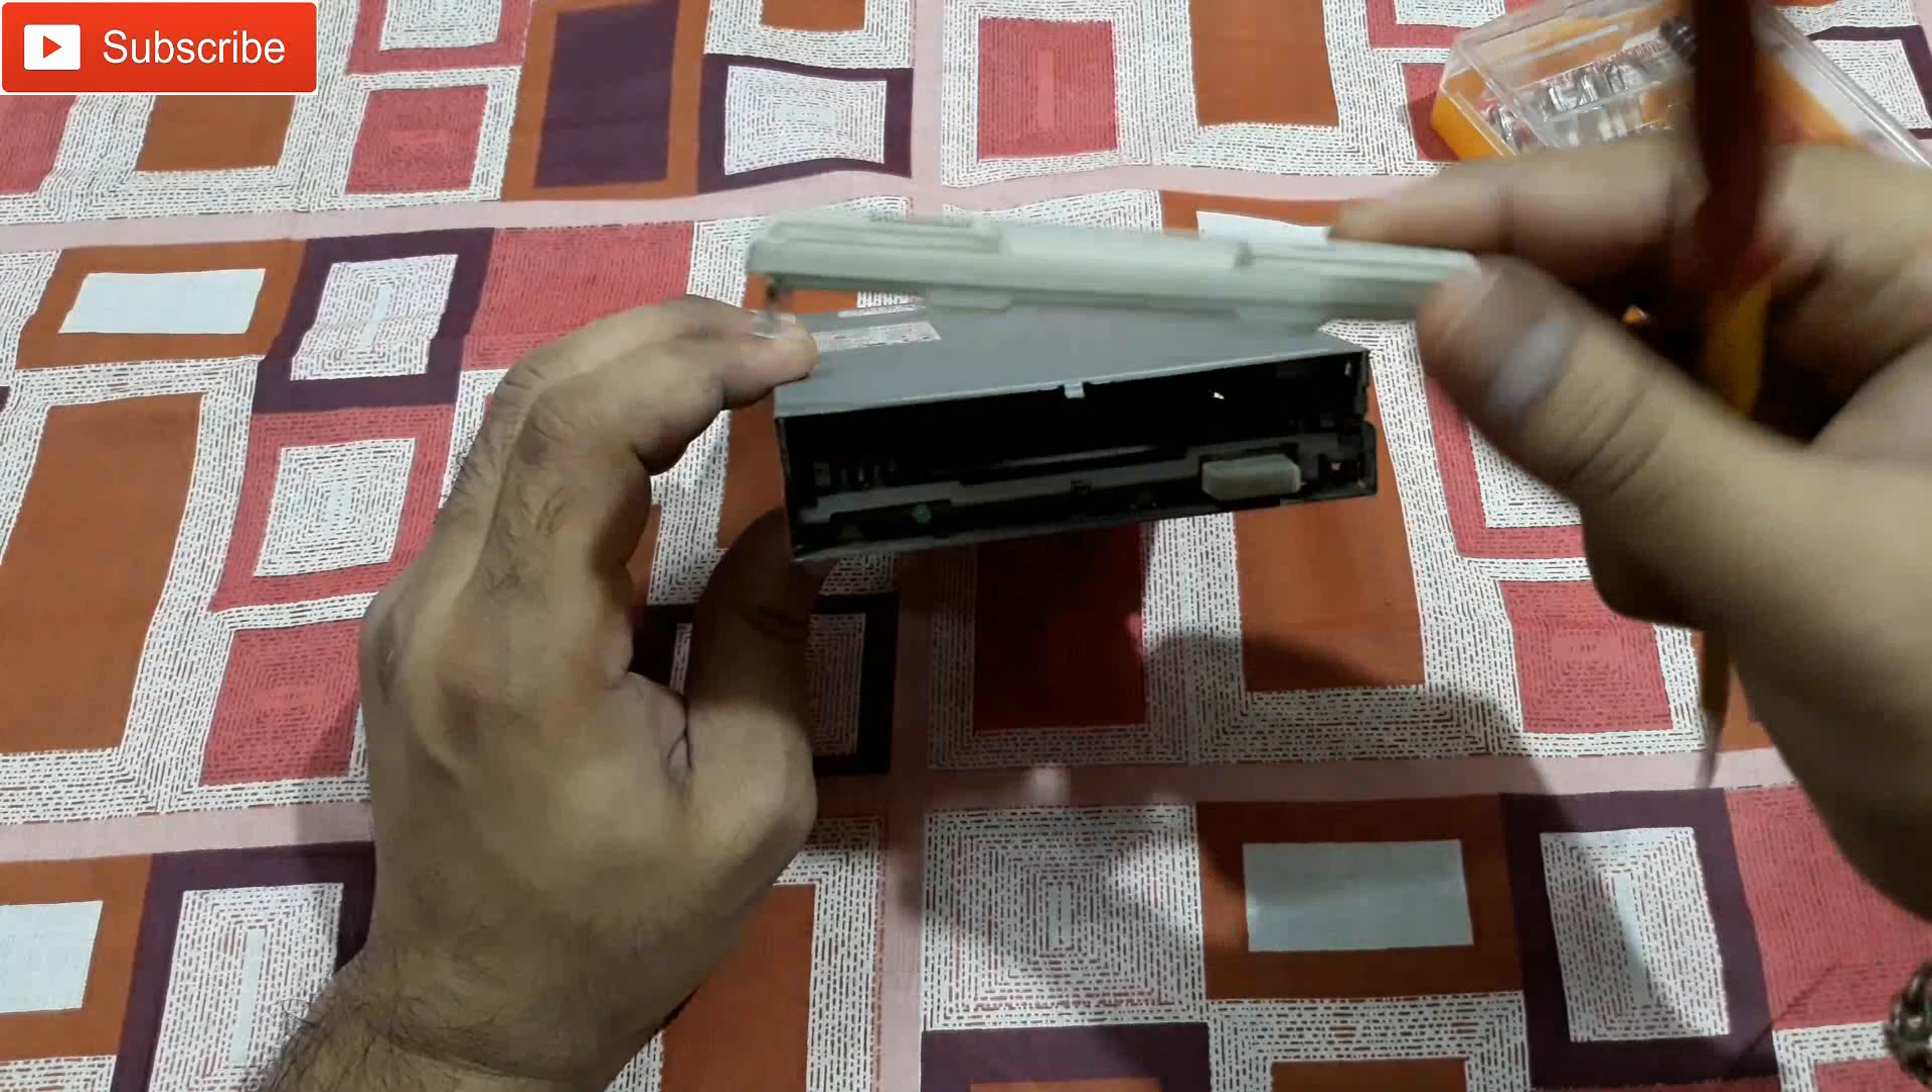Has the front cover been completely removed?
Yes.